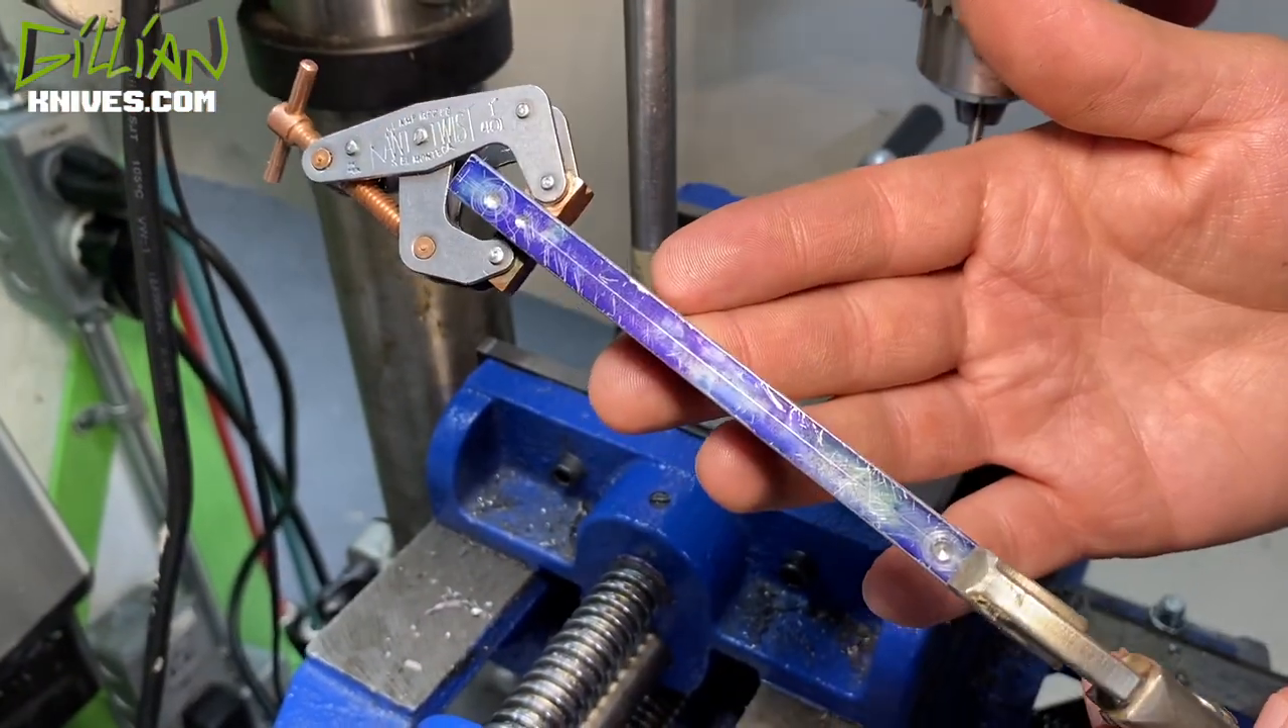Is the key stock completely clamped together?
Yes.